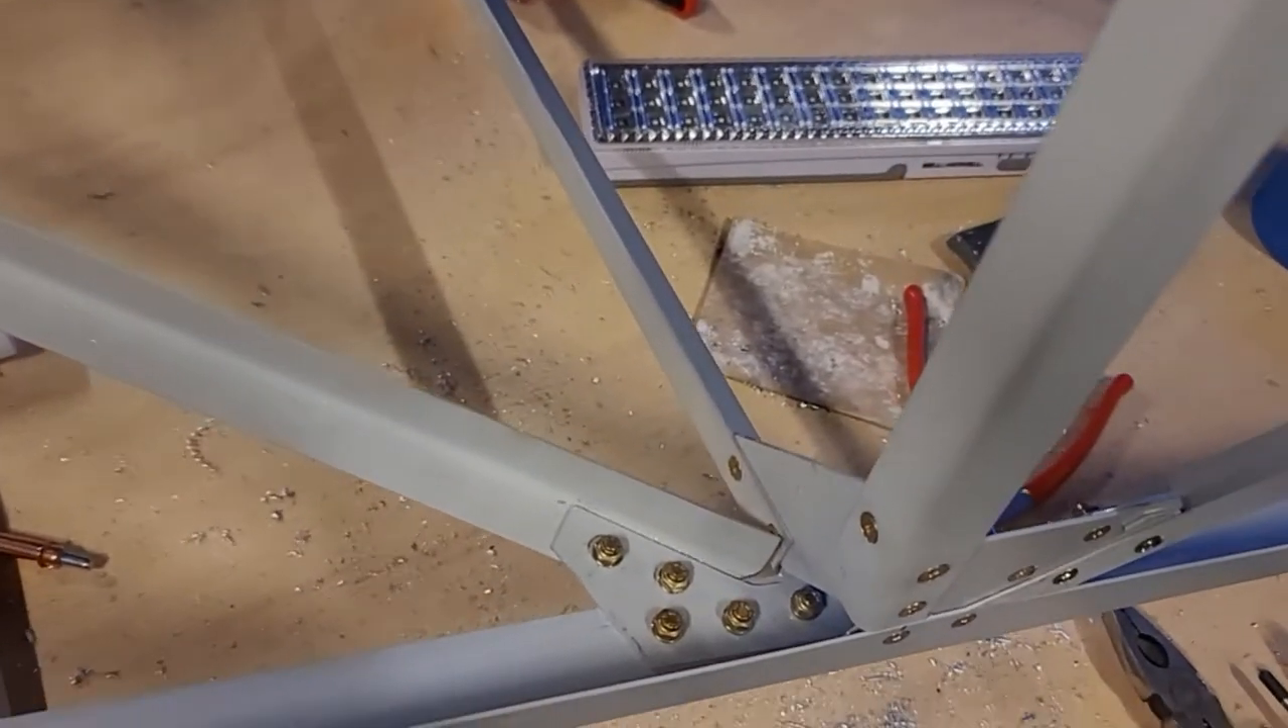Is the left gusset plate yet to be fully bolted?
No.